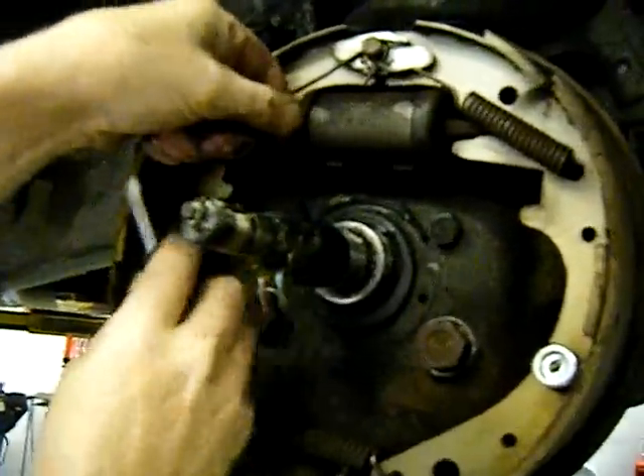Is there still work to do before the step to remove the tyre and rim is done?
No.